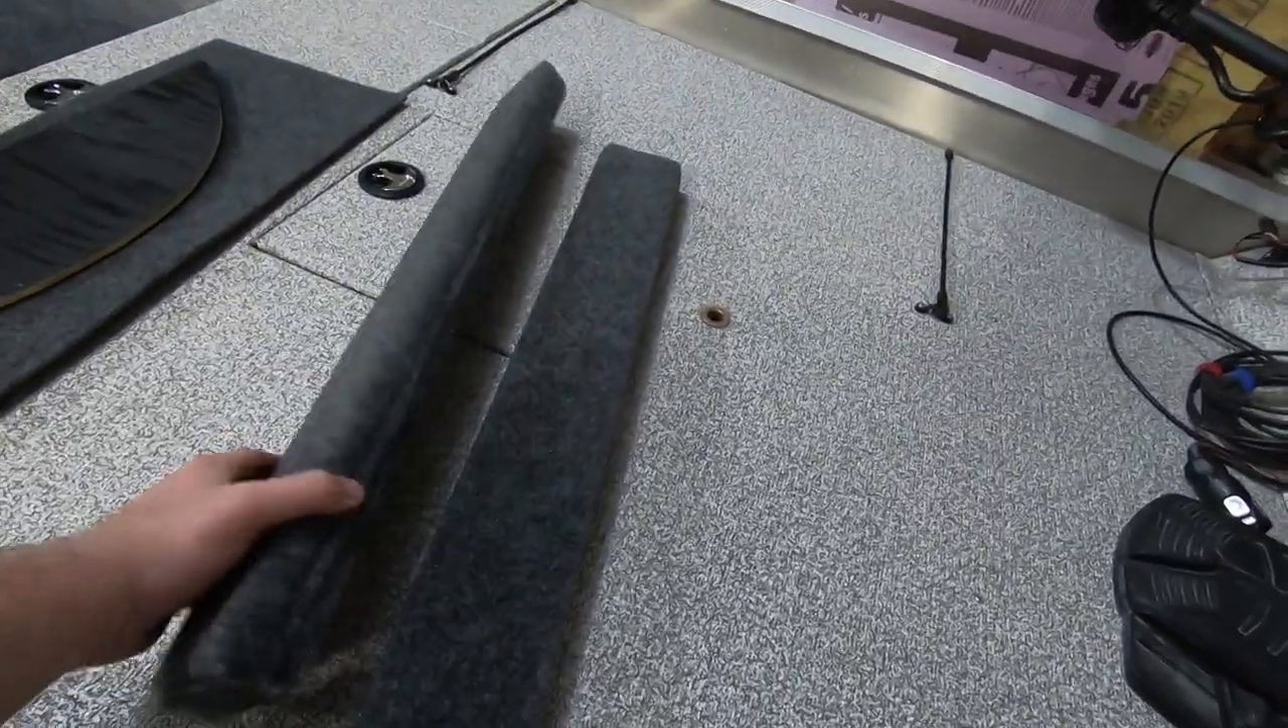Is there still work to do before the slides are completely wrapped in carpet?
No.